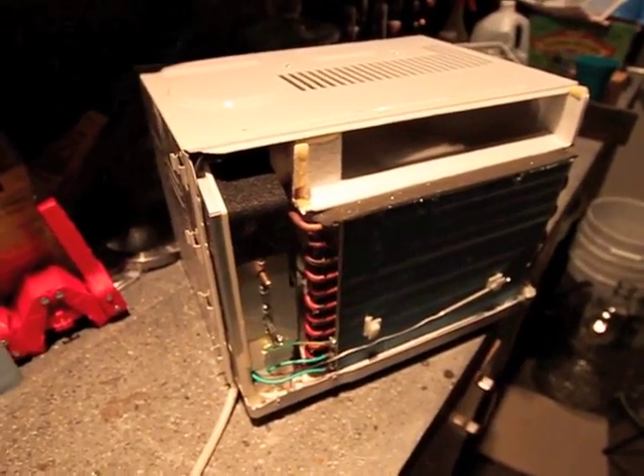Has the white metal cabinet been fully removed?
No.